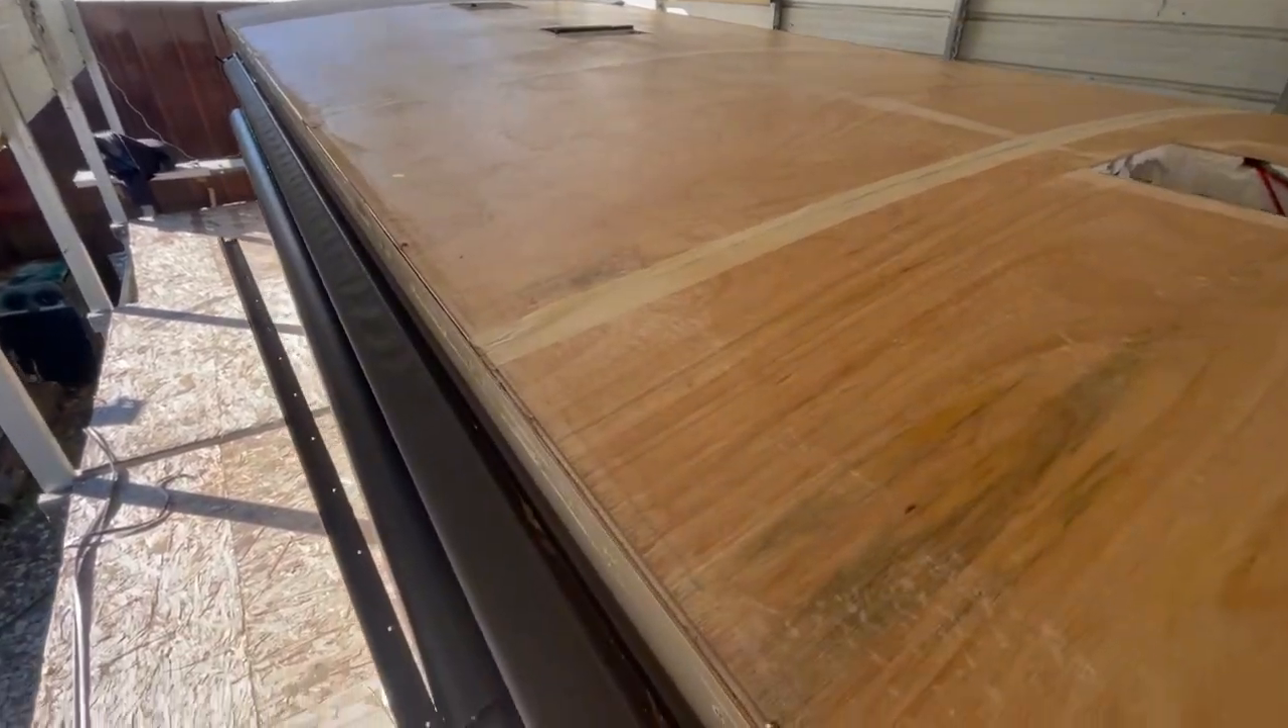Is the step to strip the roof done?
Yes.